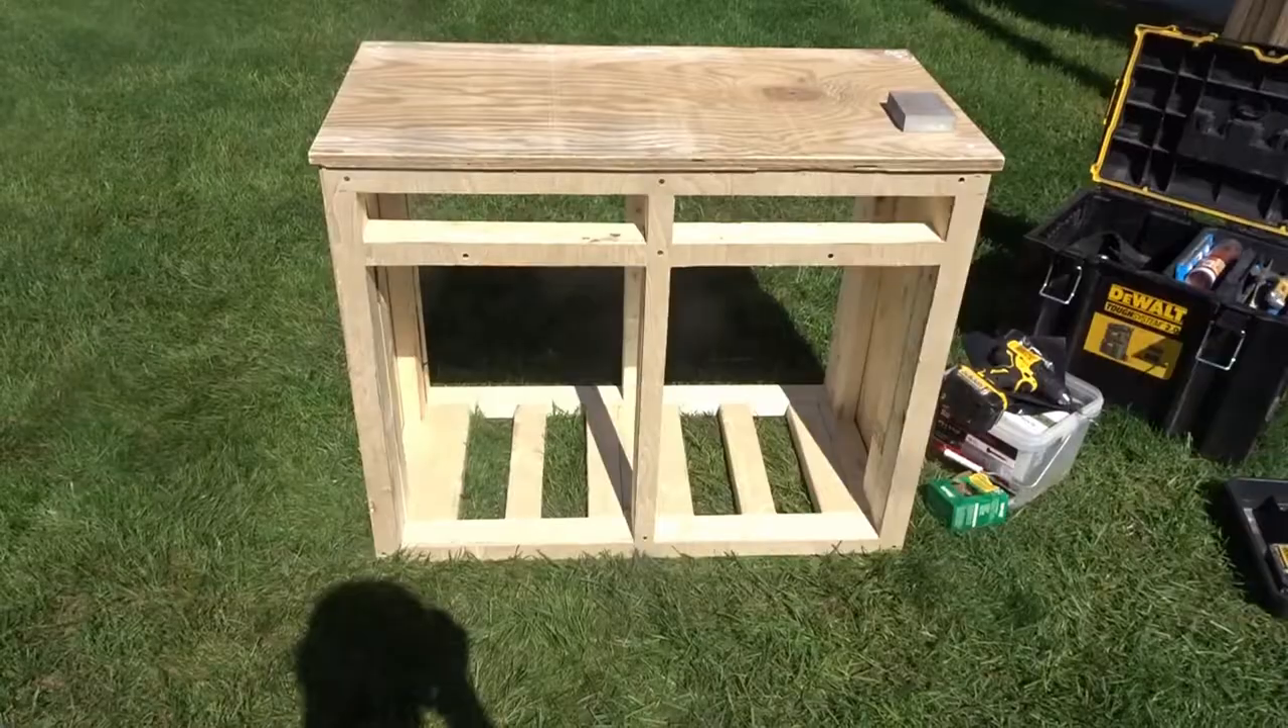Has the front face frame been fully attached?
Yes.